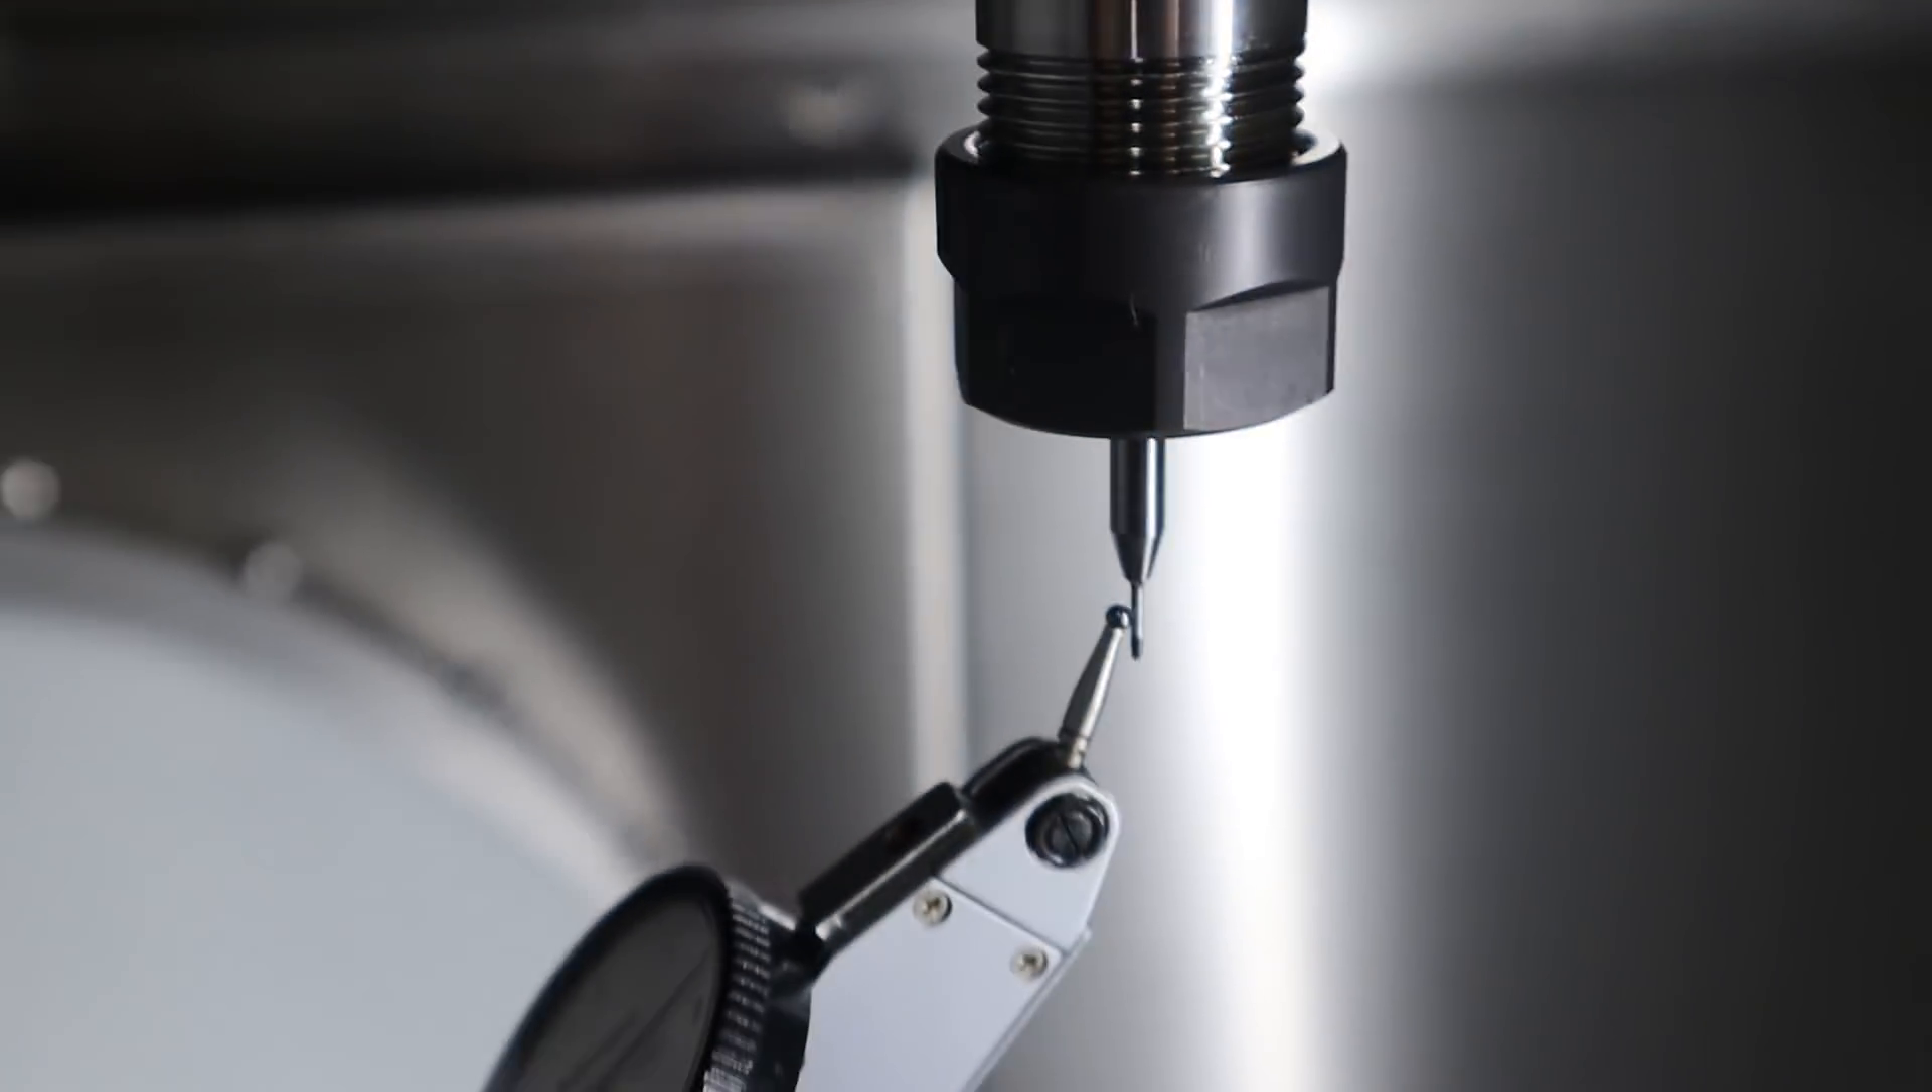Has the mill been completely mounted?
Yes.